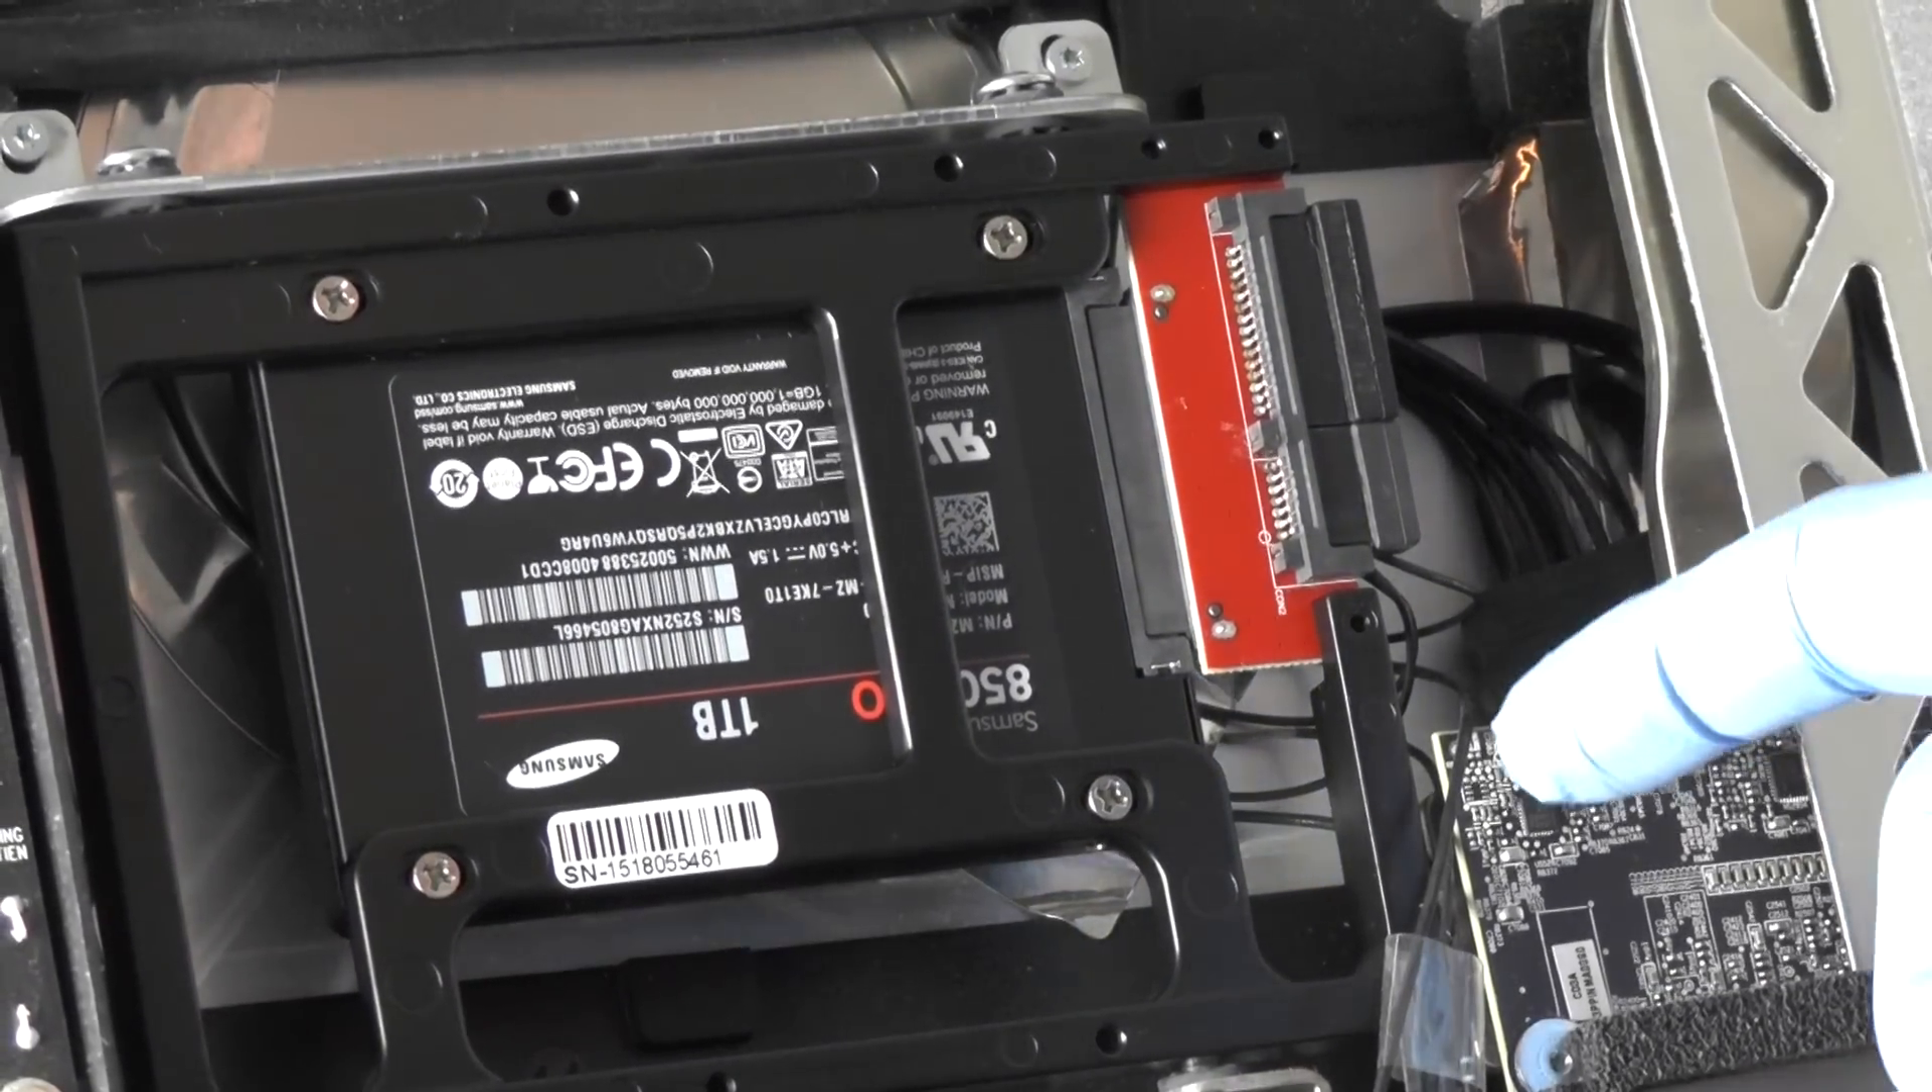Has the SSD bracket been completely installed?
Yes.